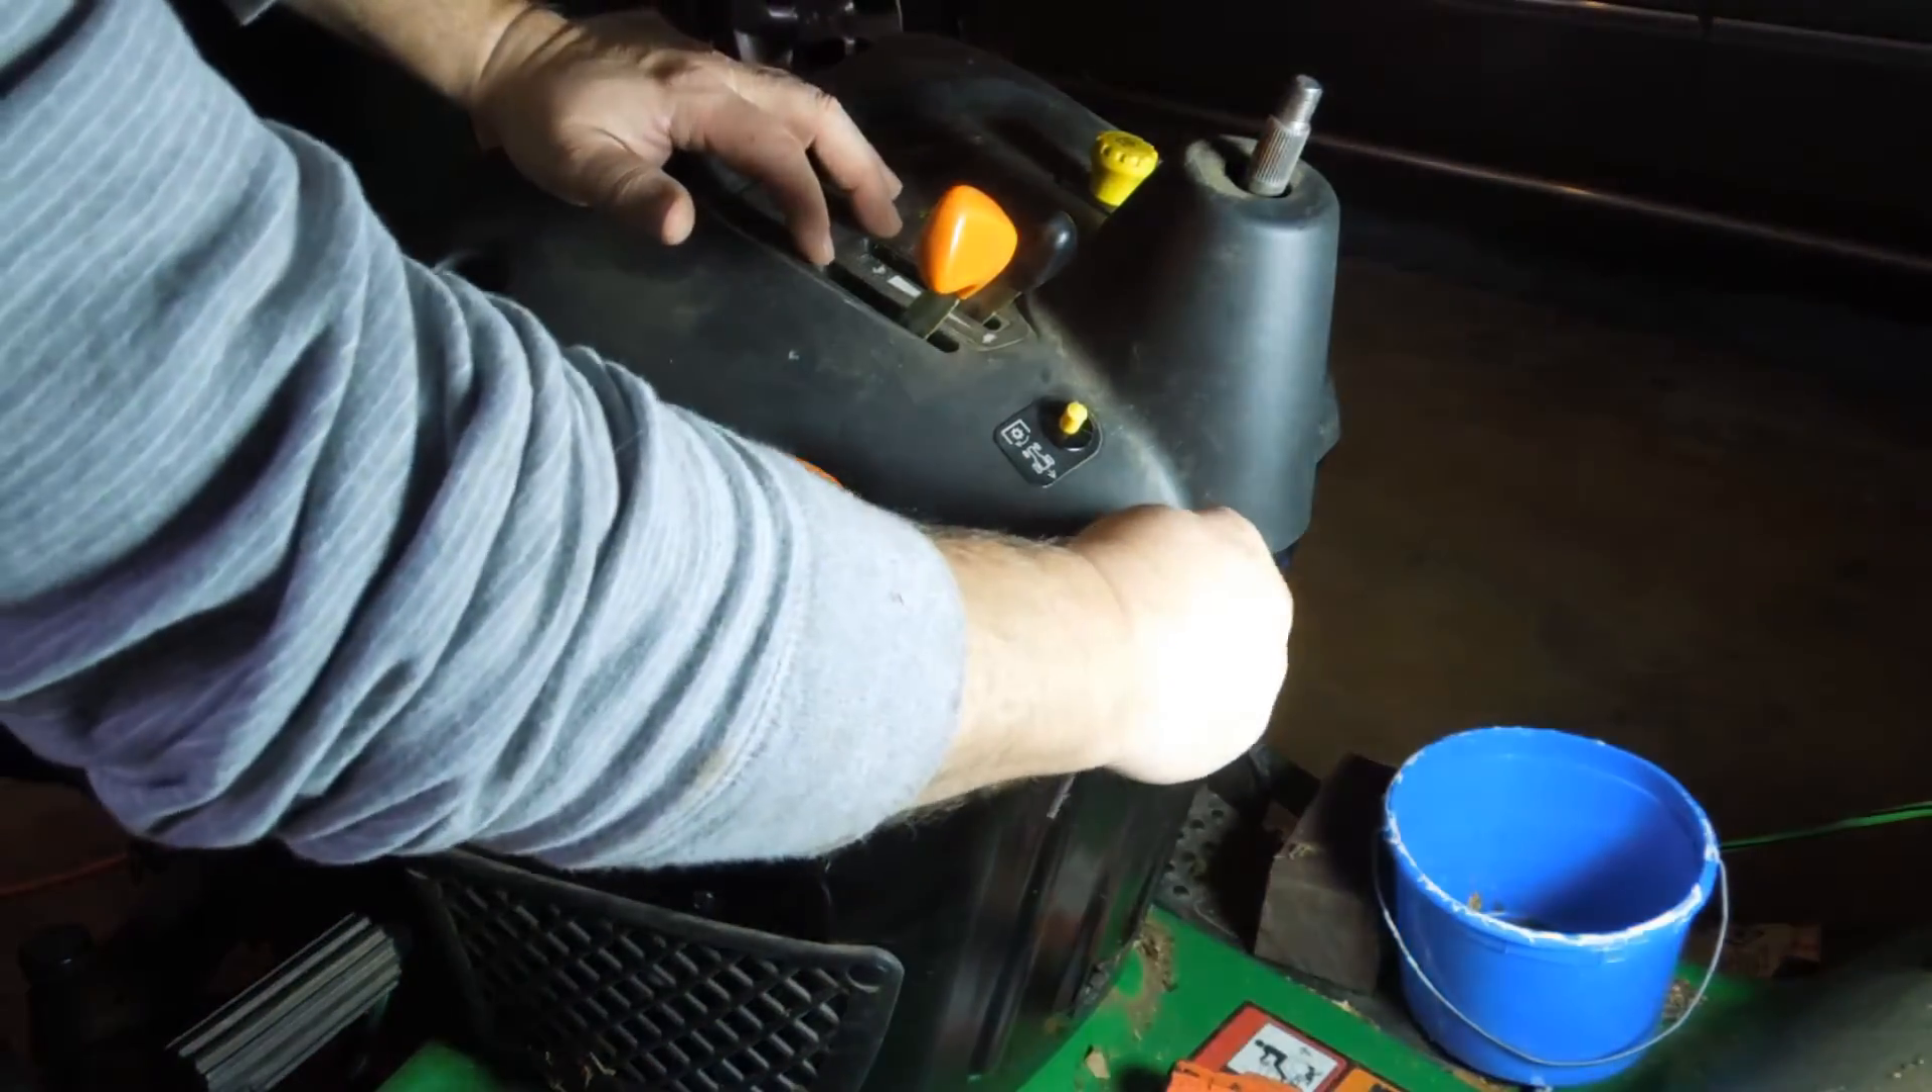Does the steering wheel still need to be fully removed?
No.